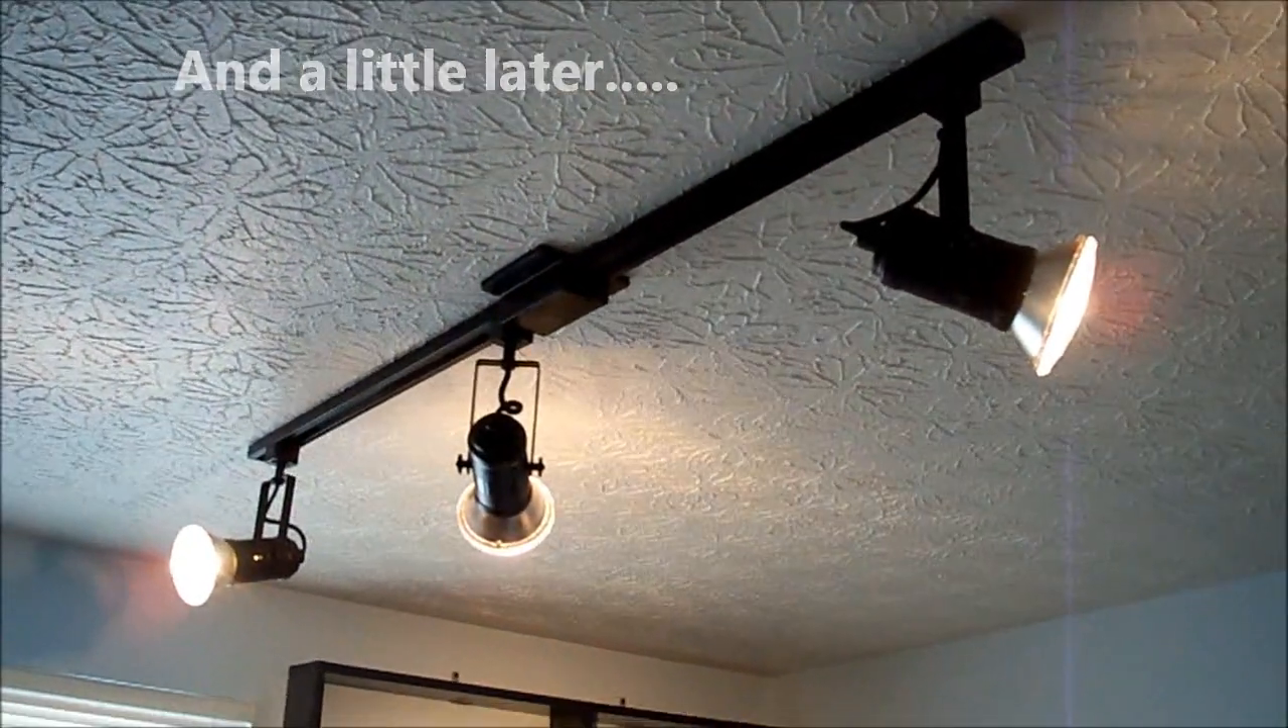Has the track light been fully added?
Yes.